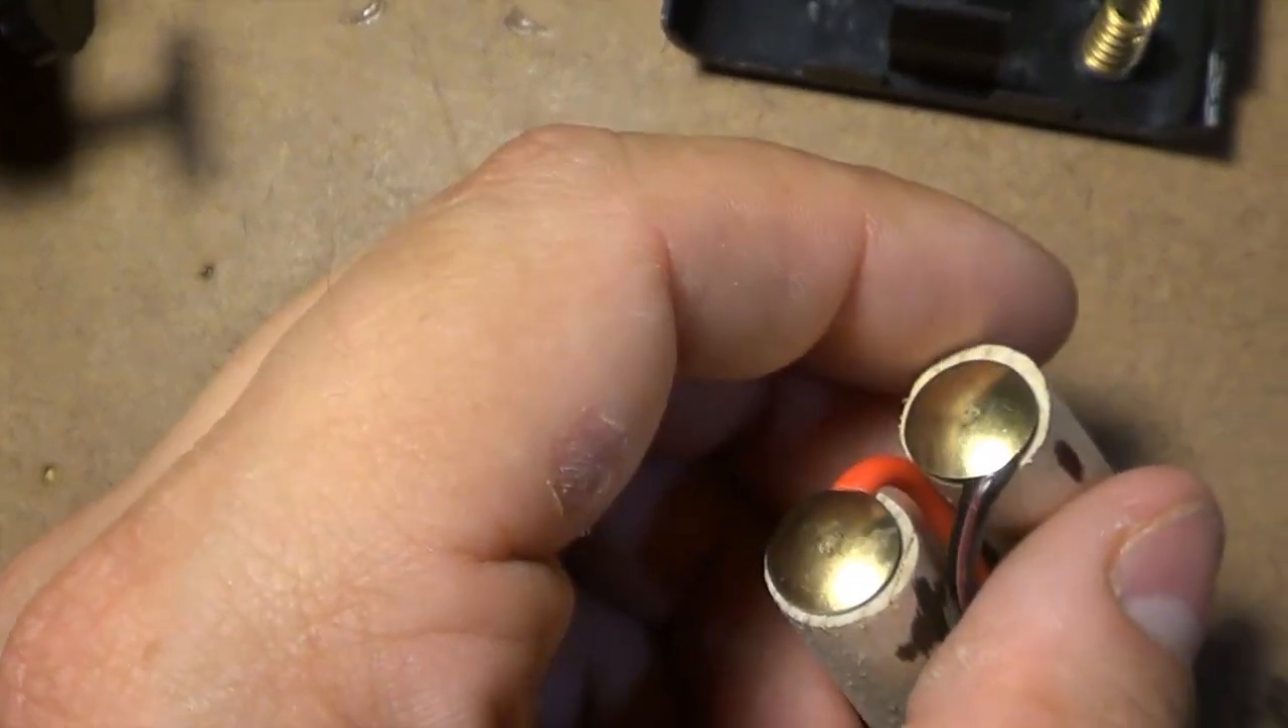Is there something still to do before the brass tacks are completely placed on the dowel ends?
No.